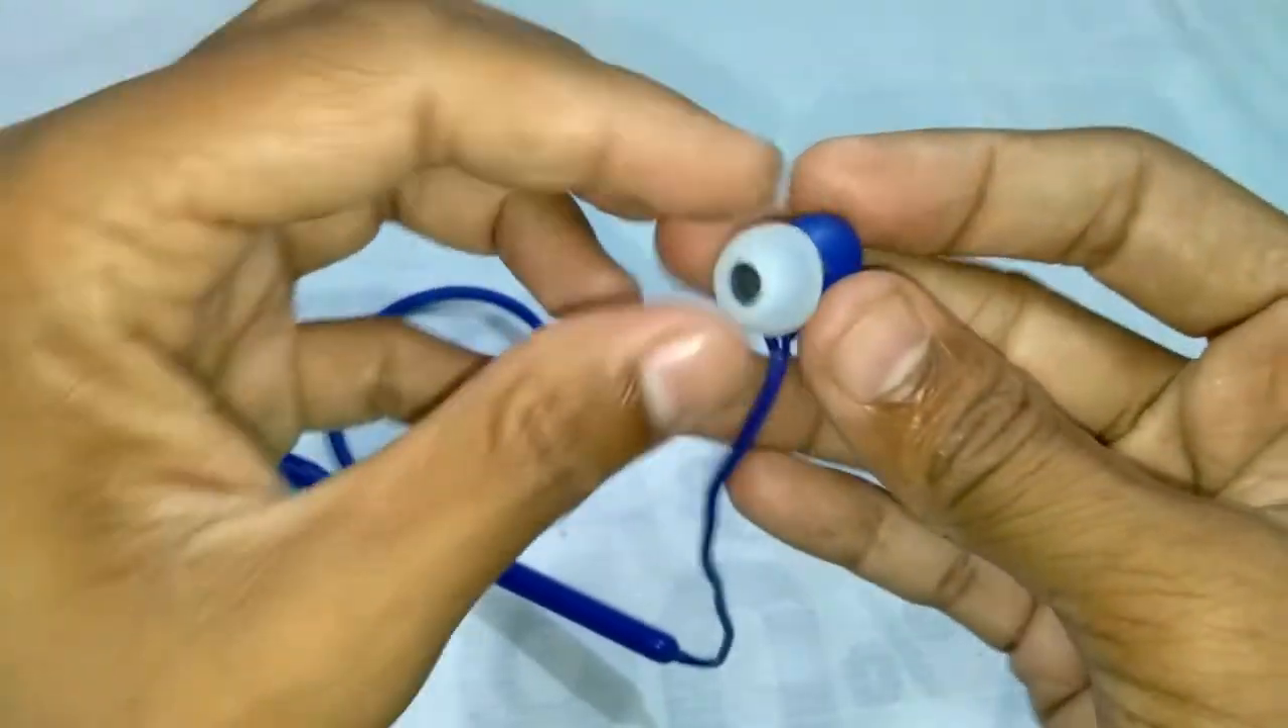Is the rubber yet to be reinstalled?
No.